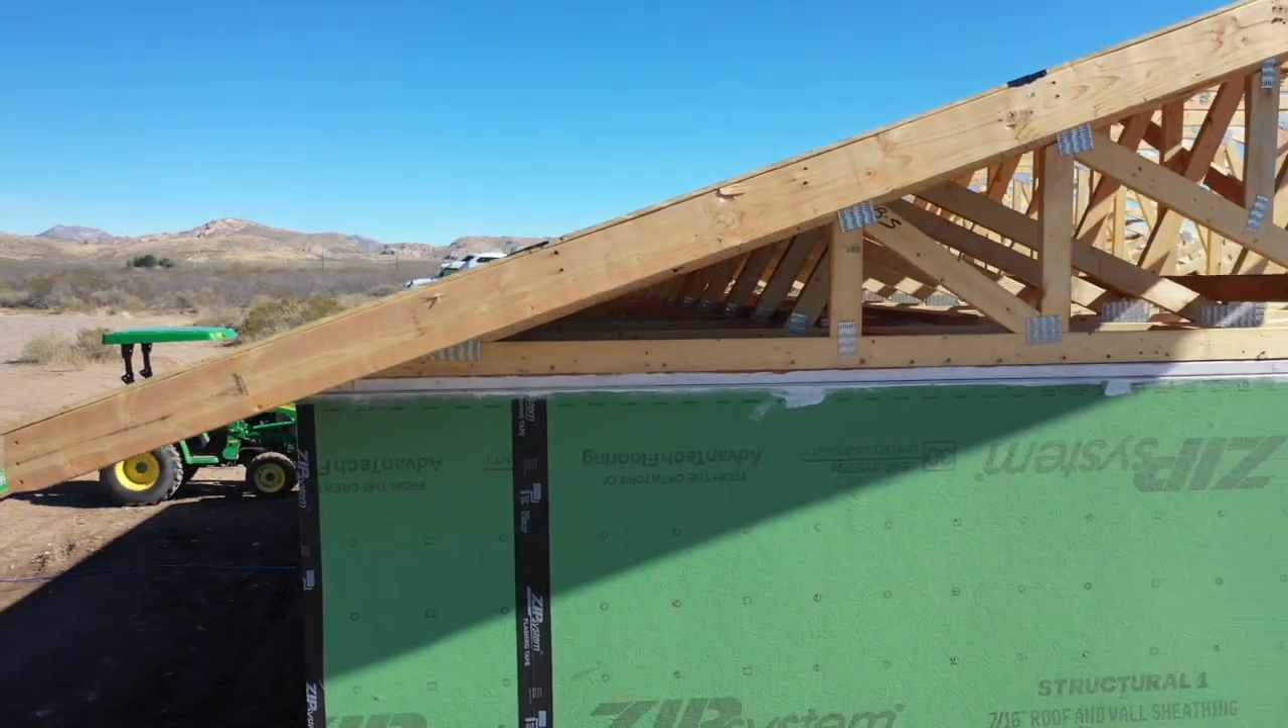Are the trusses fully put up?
Yes.